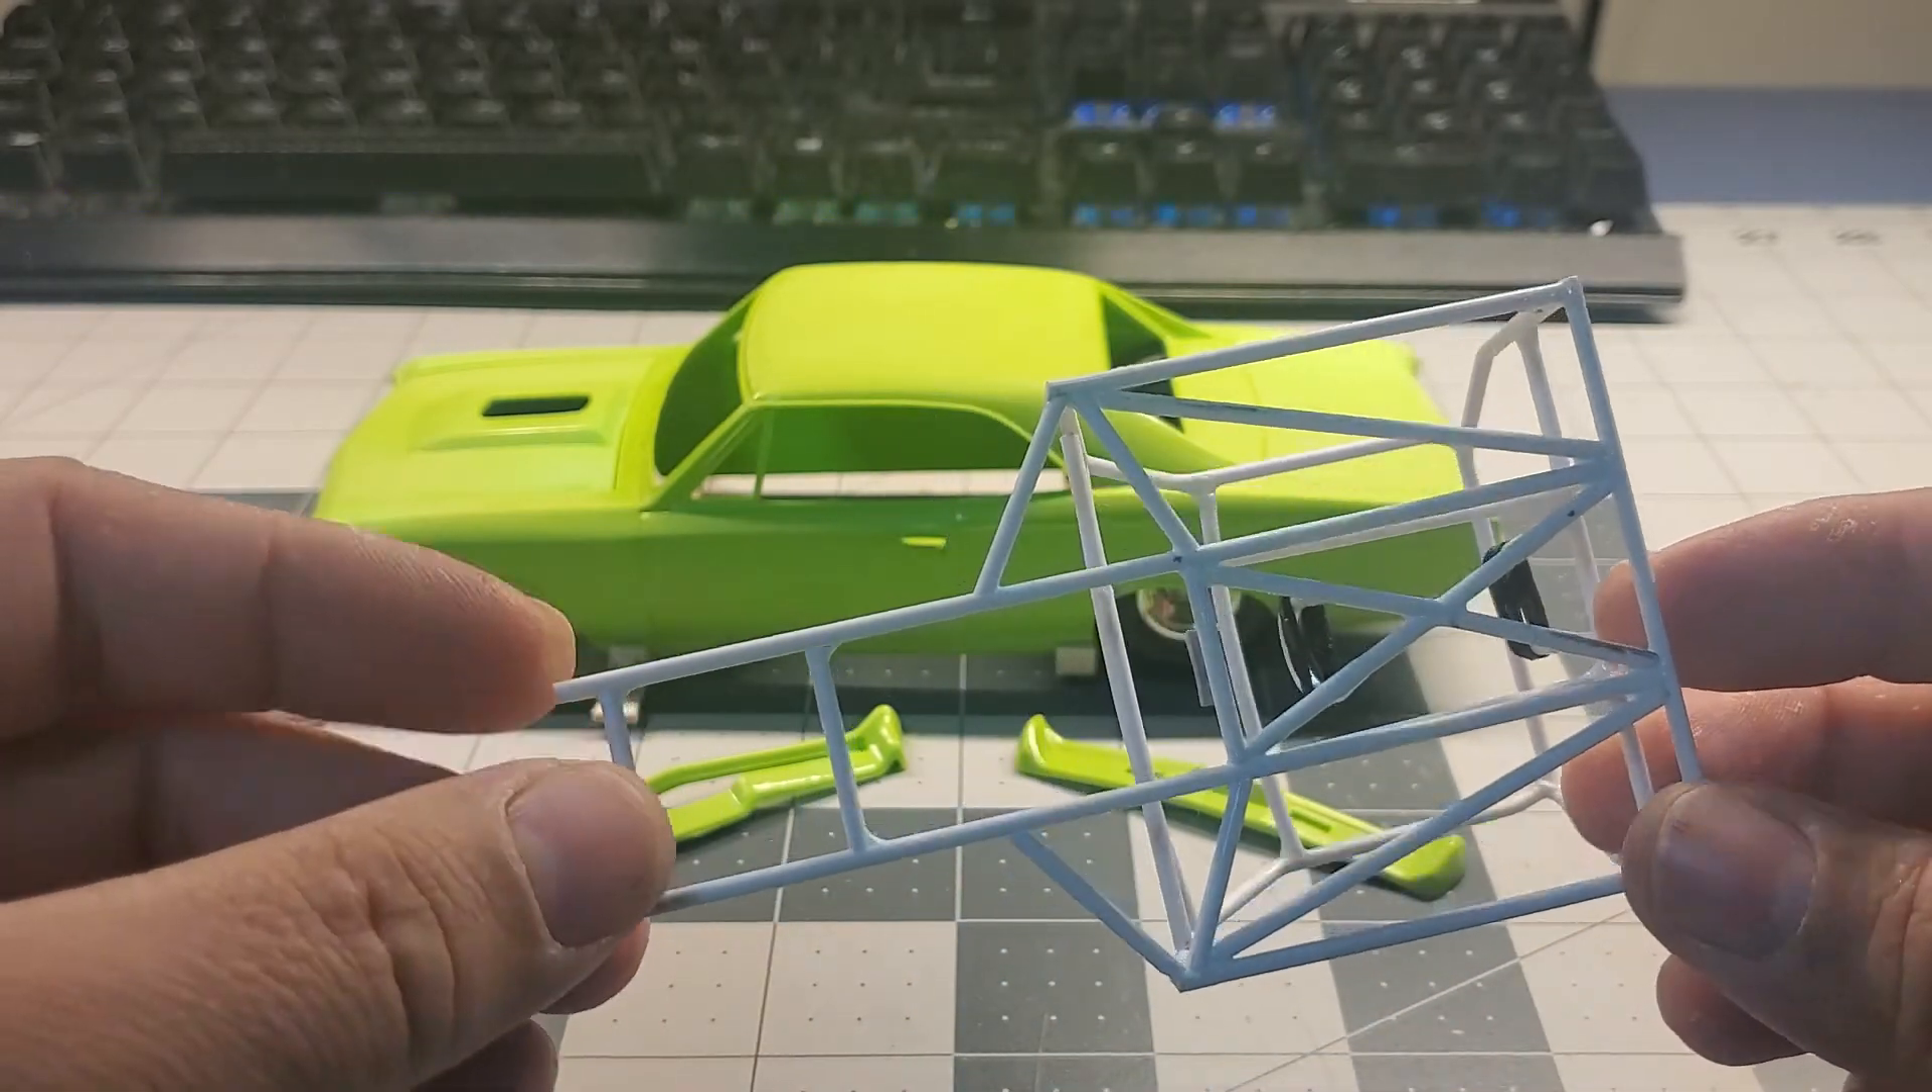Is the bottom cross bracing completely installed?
Yes.